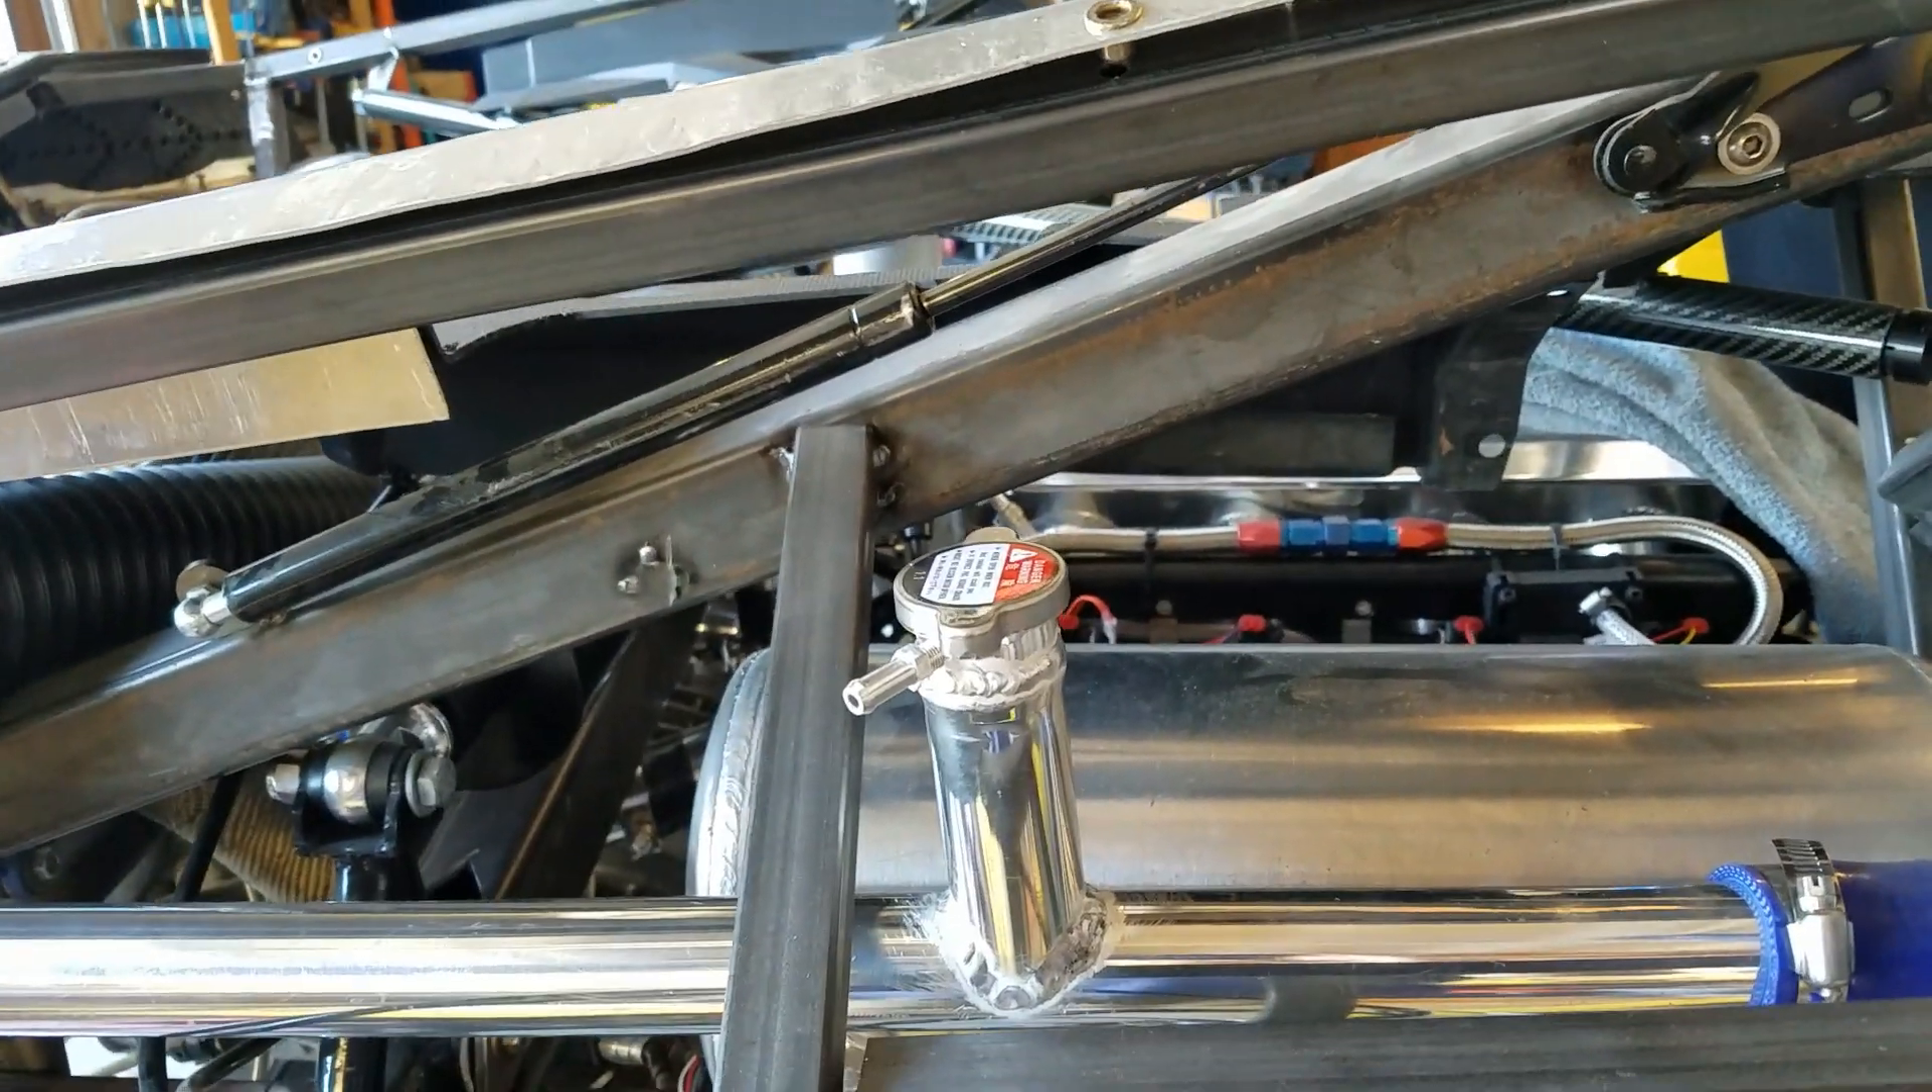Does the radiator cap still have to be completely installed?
No.